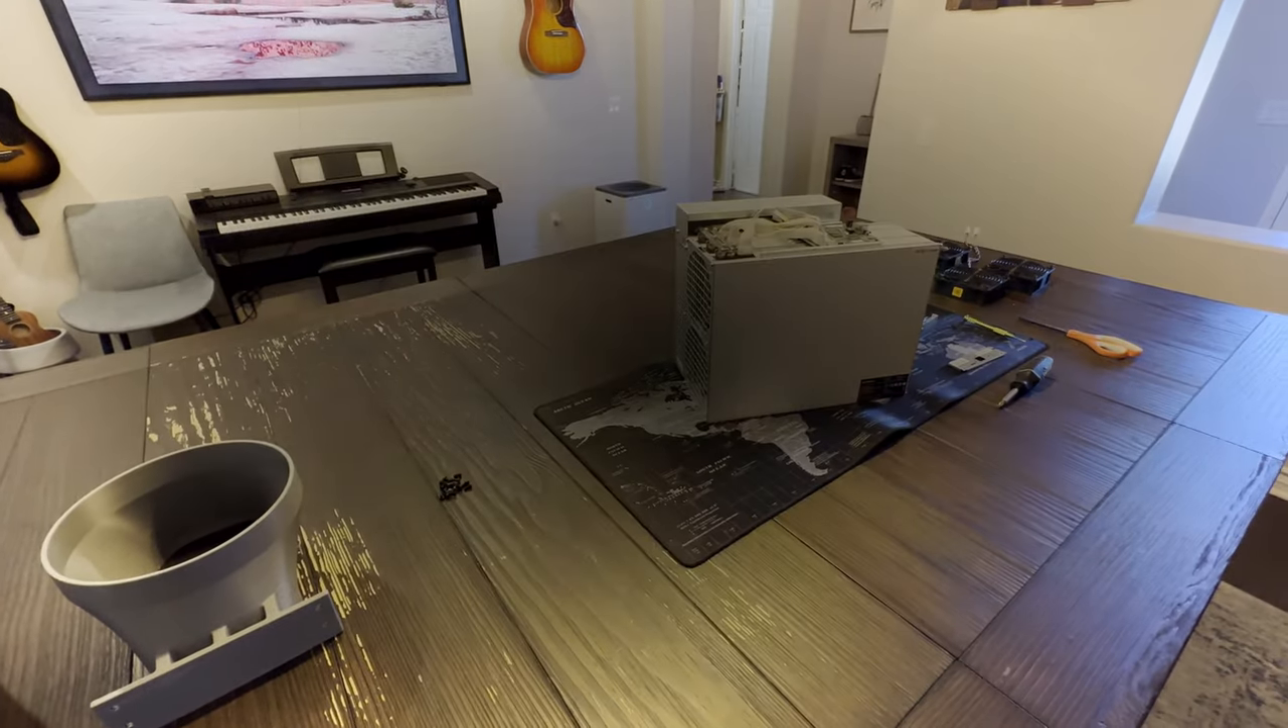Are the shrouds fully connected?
No.